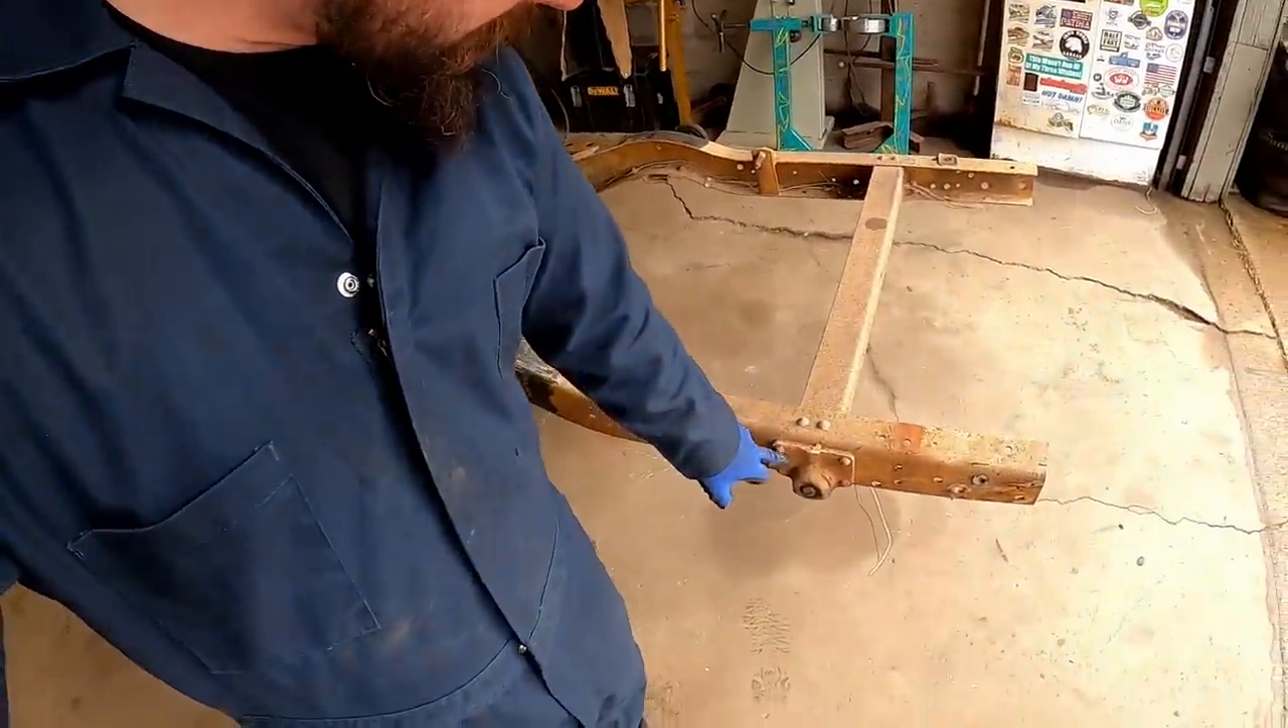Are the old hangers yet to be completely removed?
Yes.